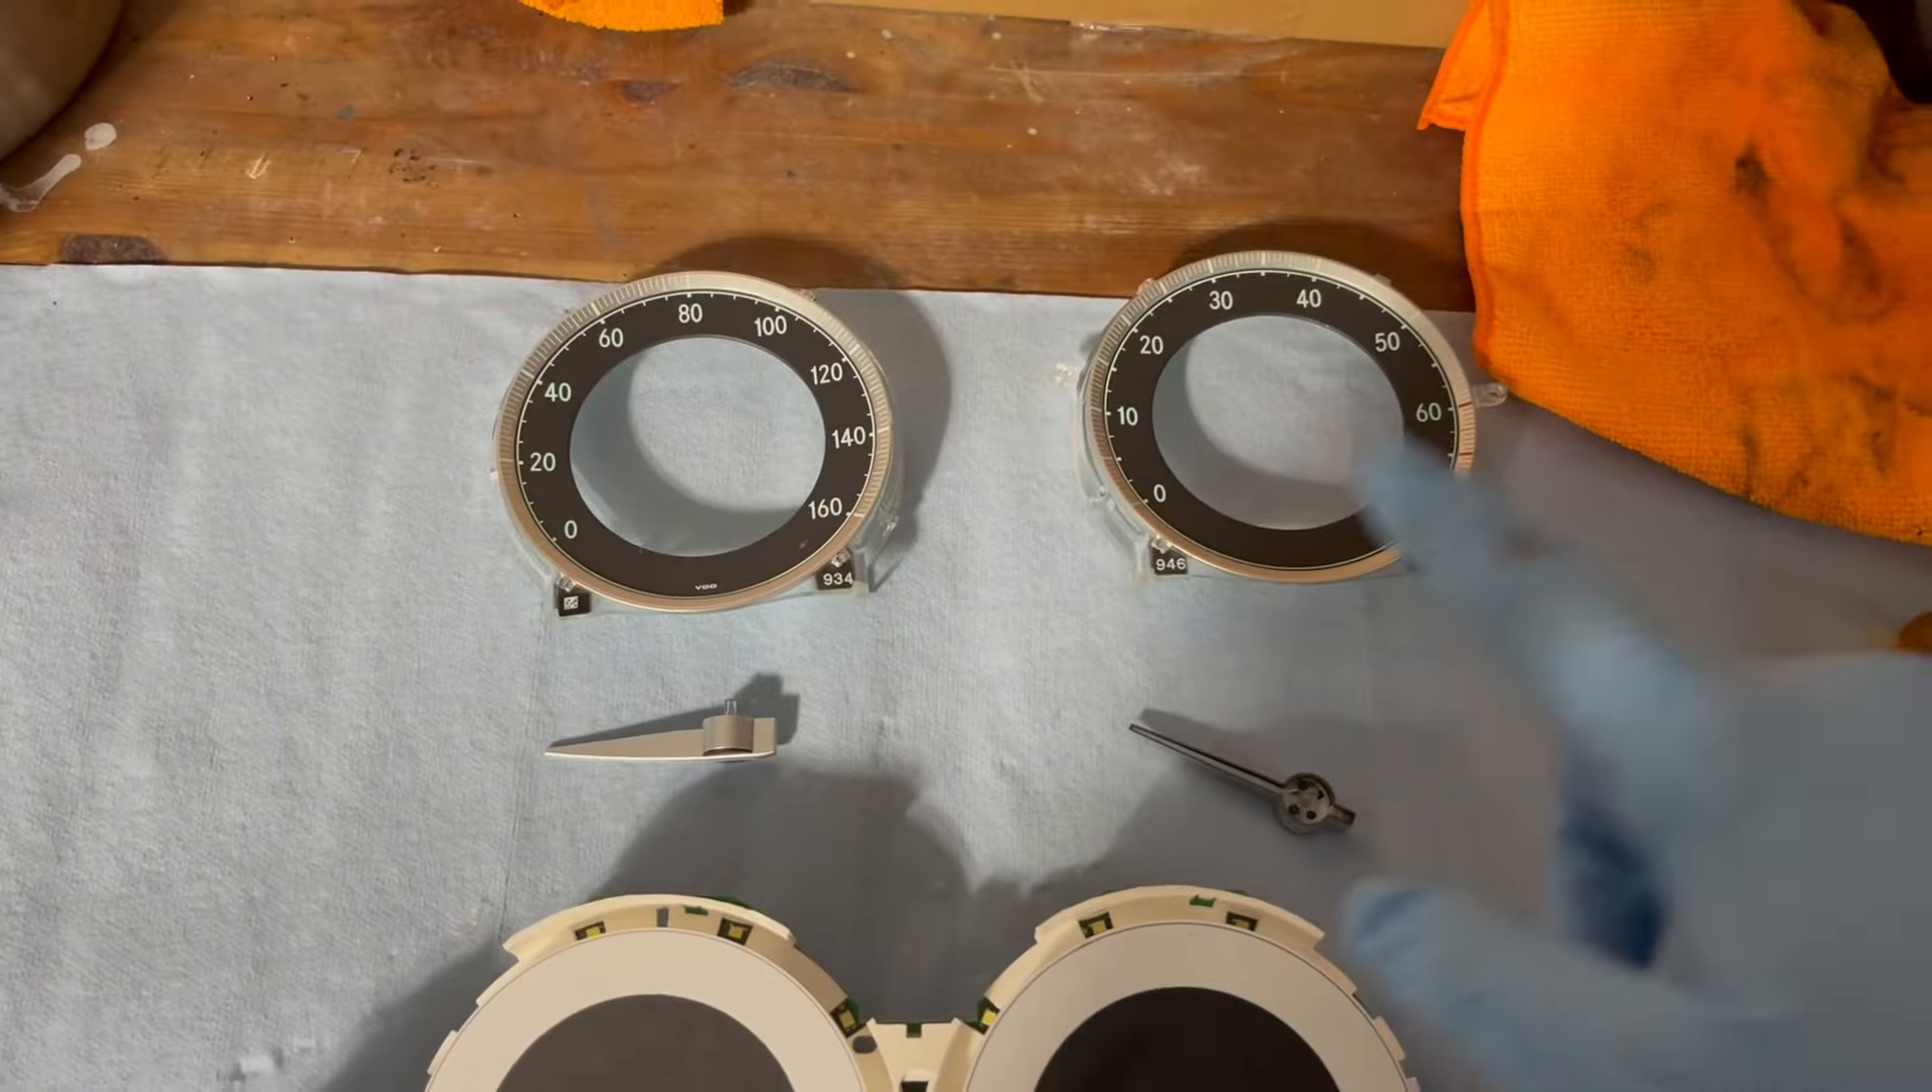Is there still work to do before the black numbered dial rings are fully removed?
No.